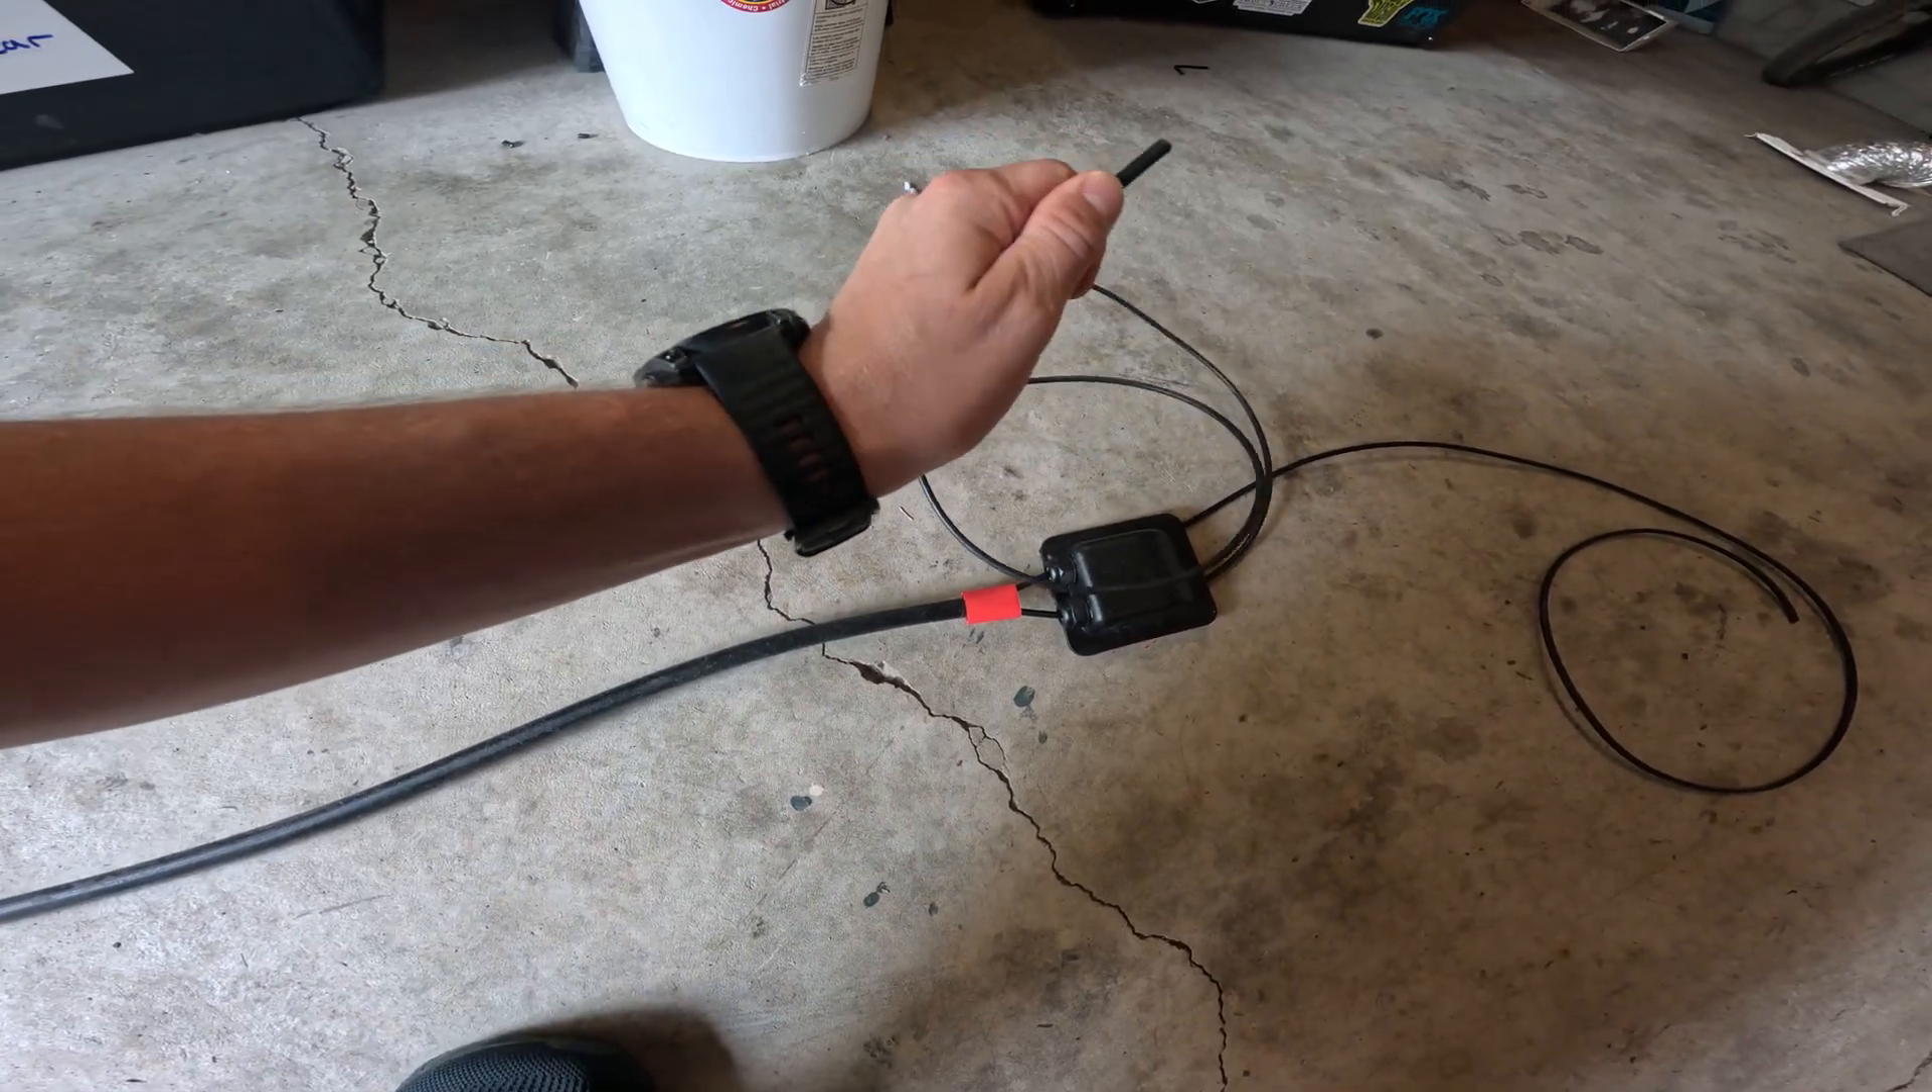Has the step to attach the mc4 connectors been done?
No.